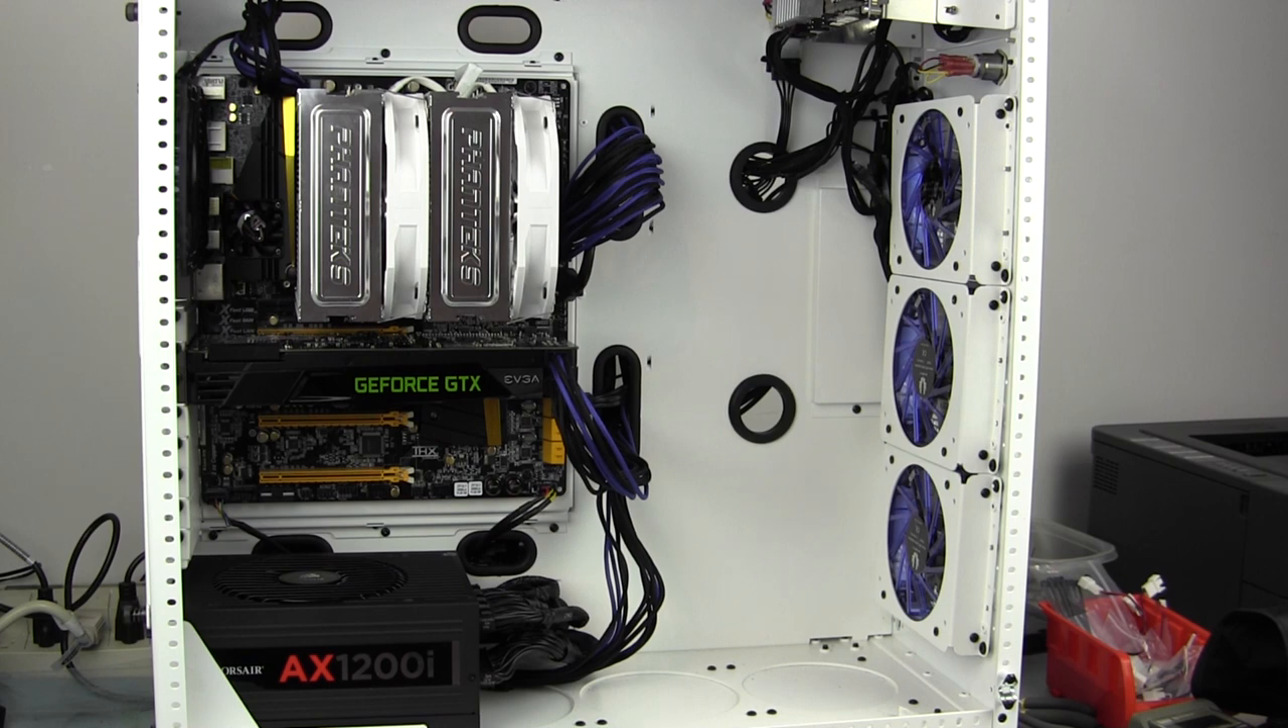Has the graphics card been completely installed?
Yes.